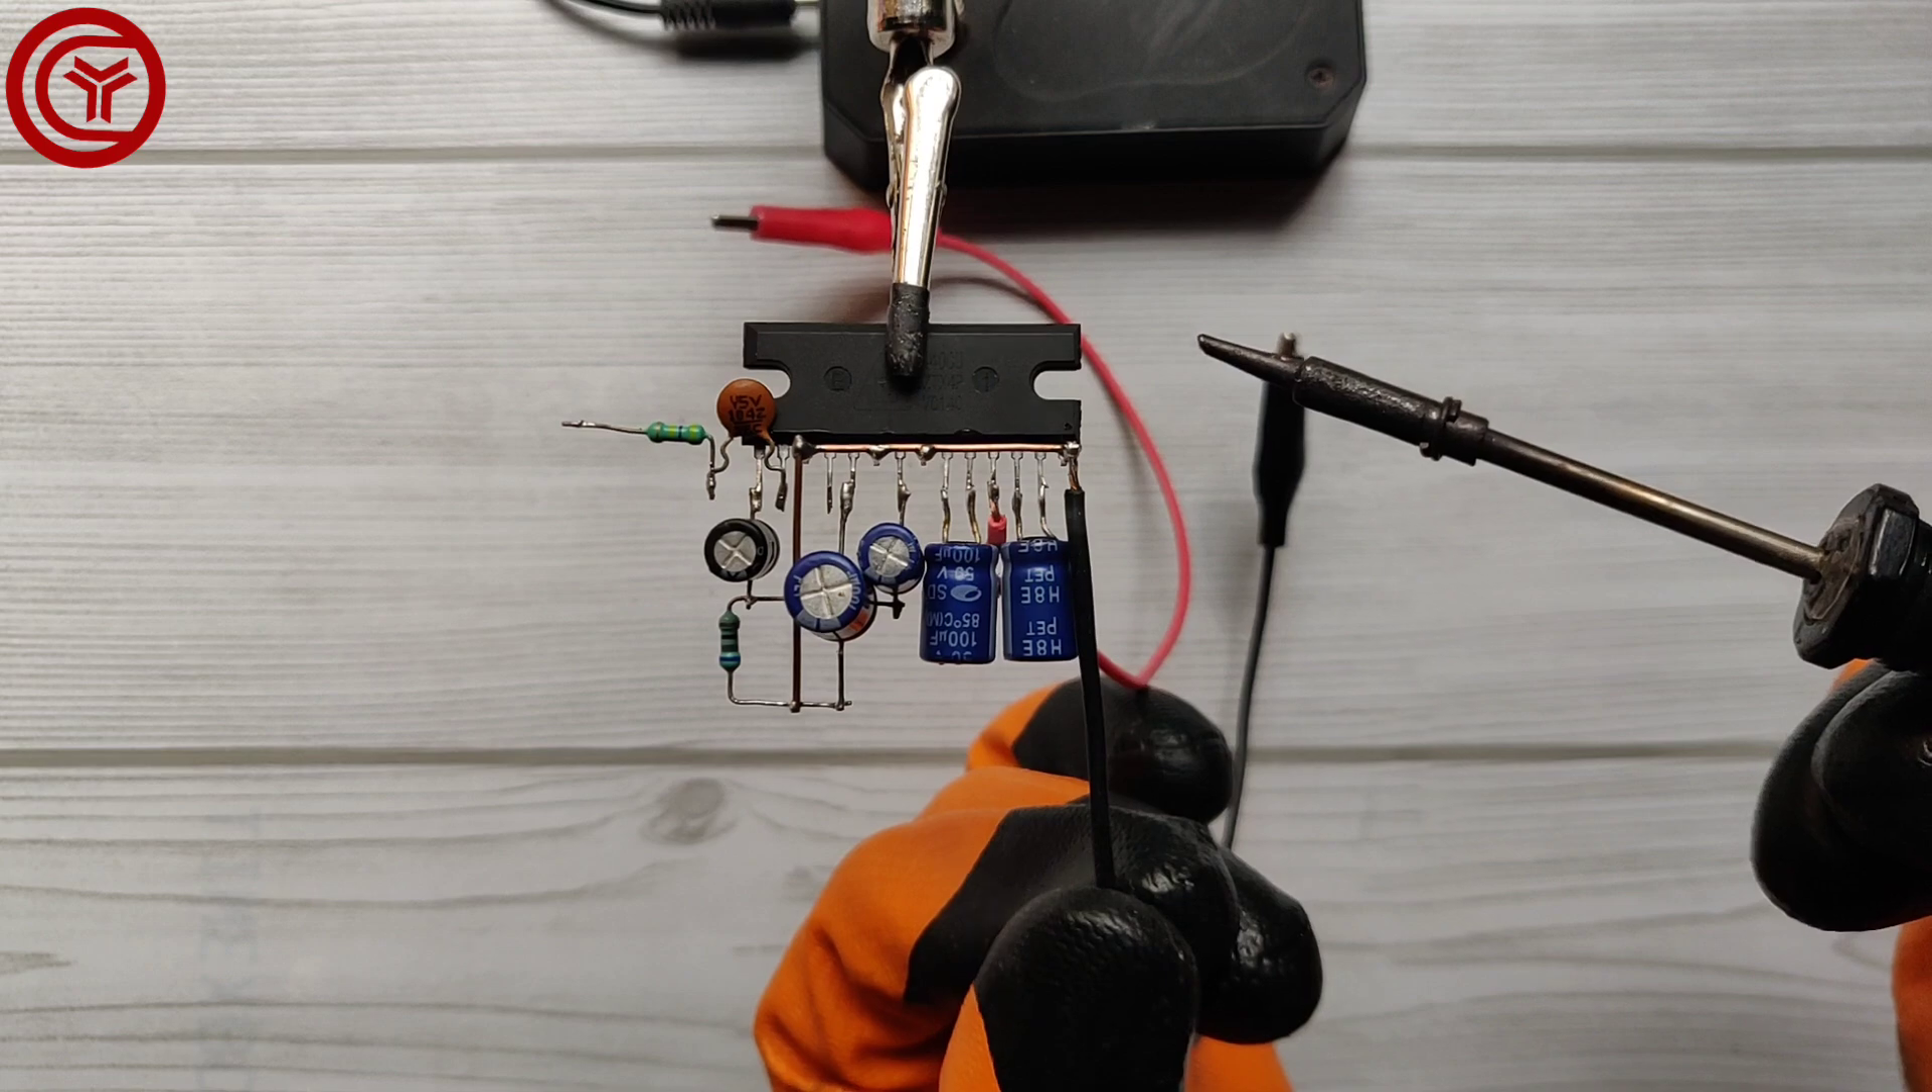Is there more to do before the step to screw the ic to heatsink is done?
Yes.